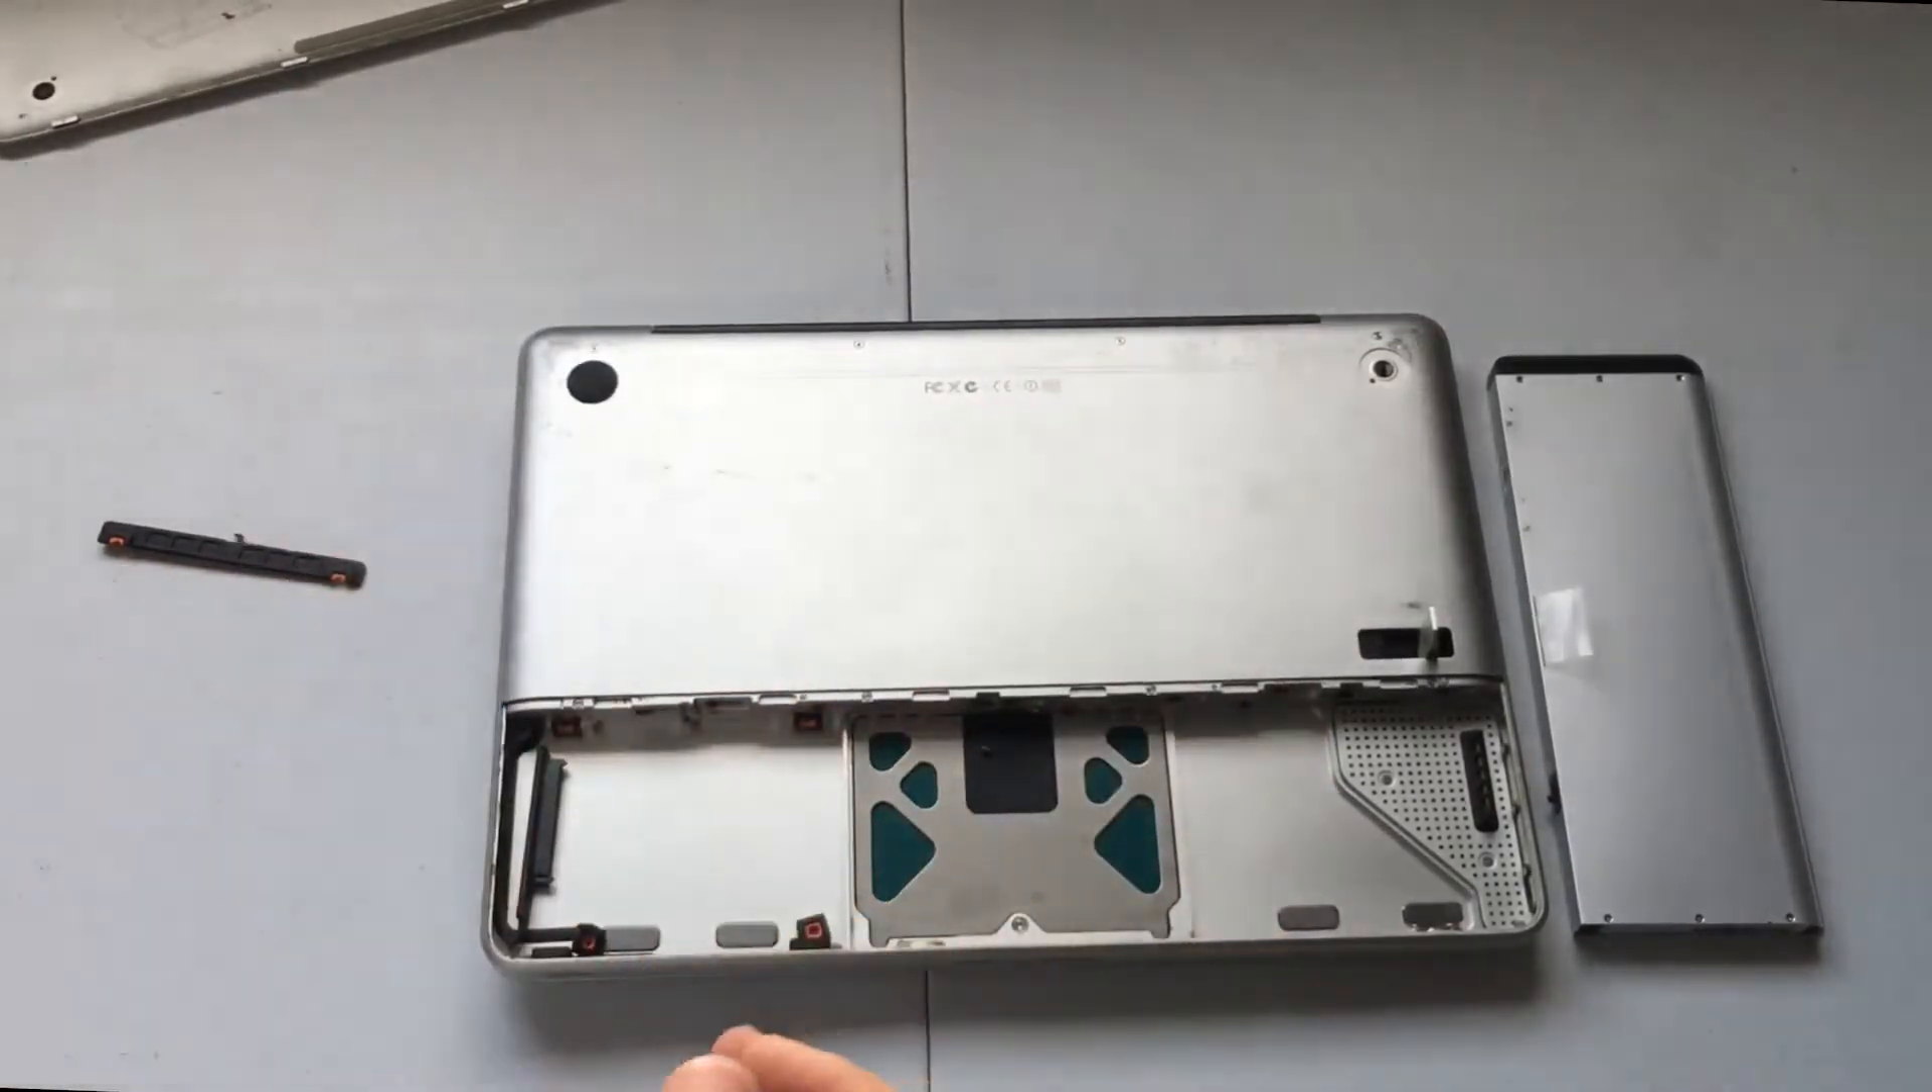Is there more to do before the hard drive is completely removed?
No.